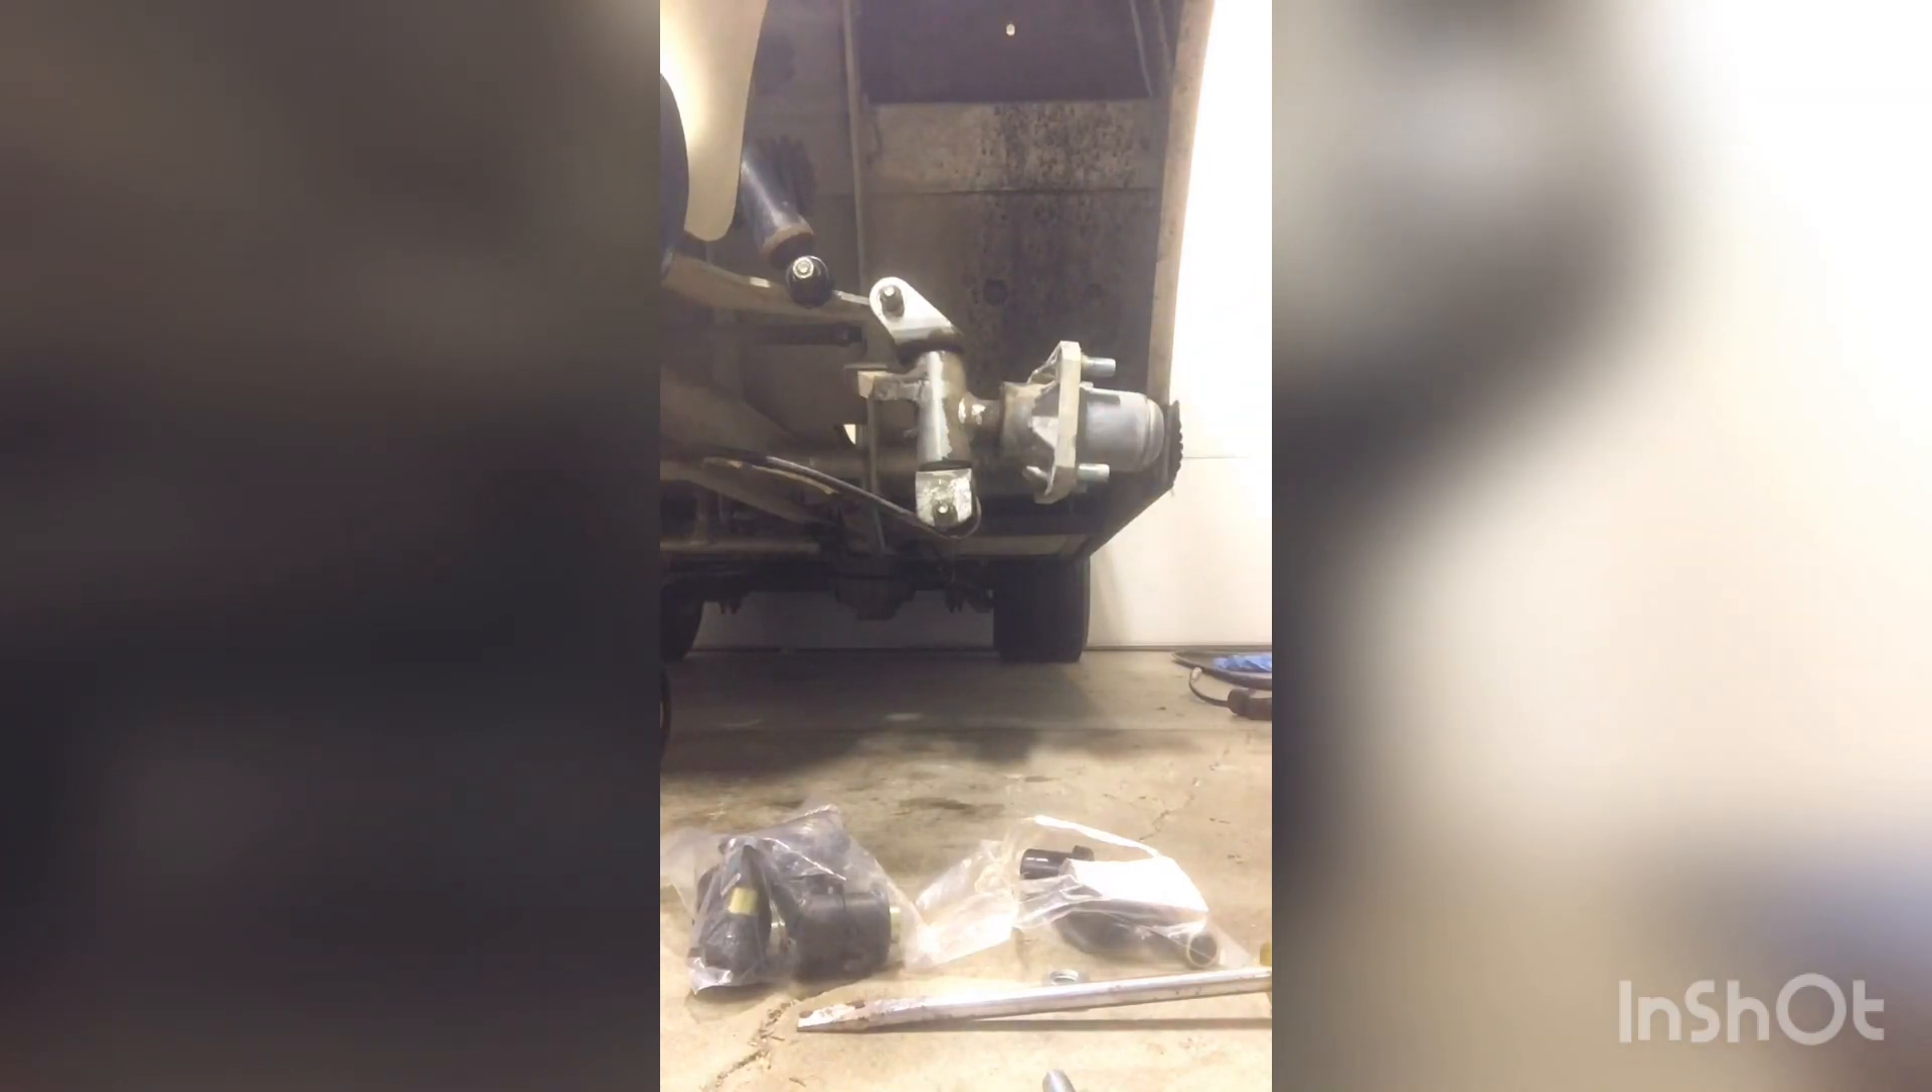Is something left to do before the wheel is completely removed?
No.